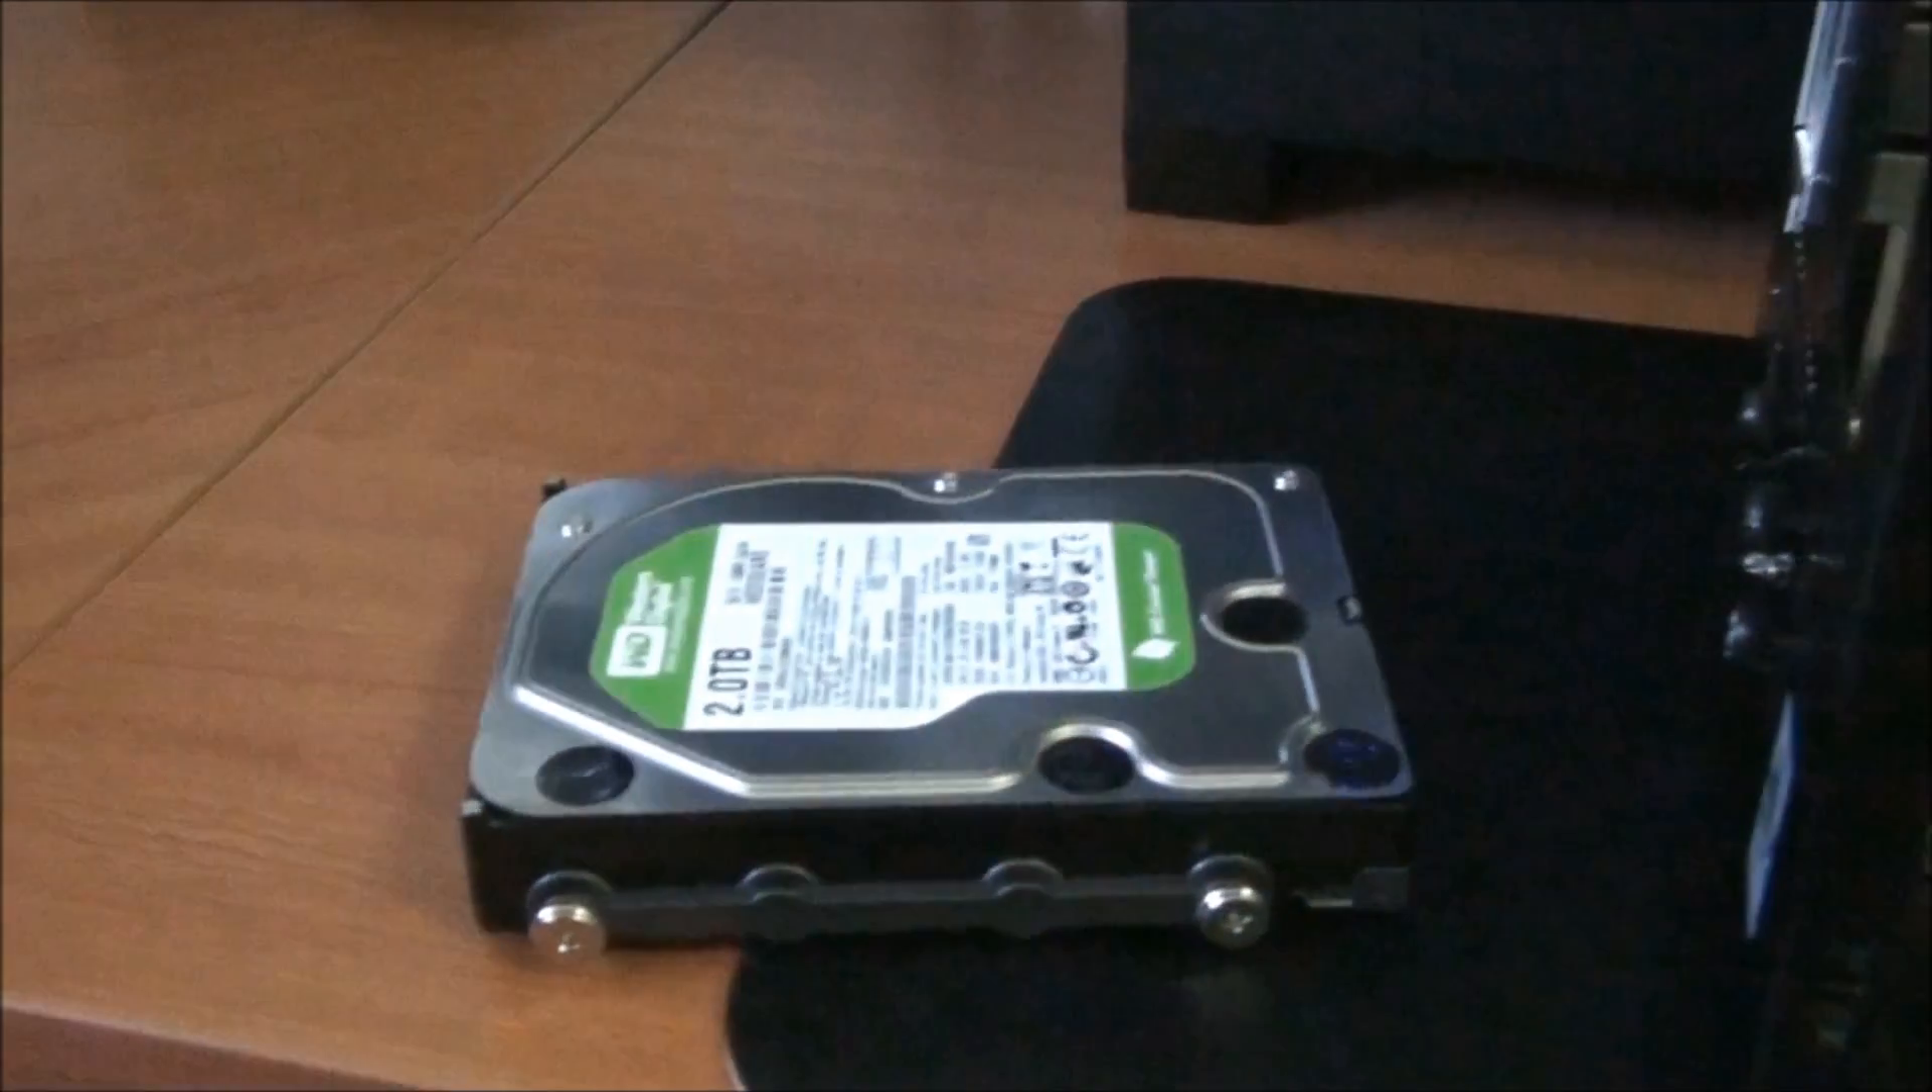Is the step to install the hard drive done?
No.